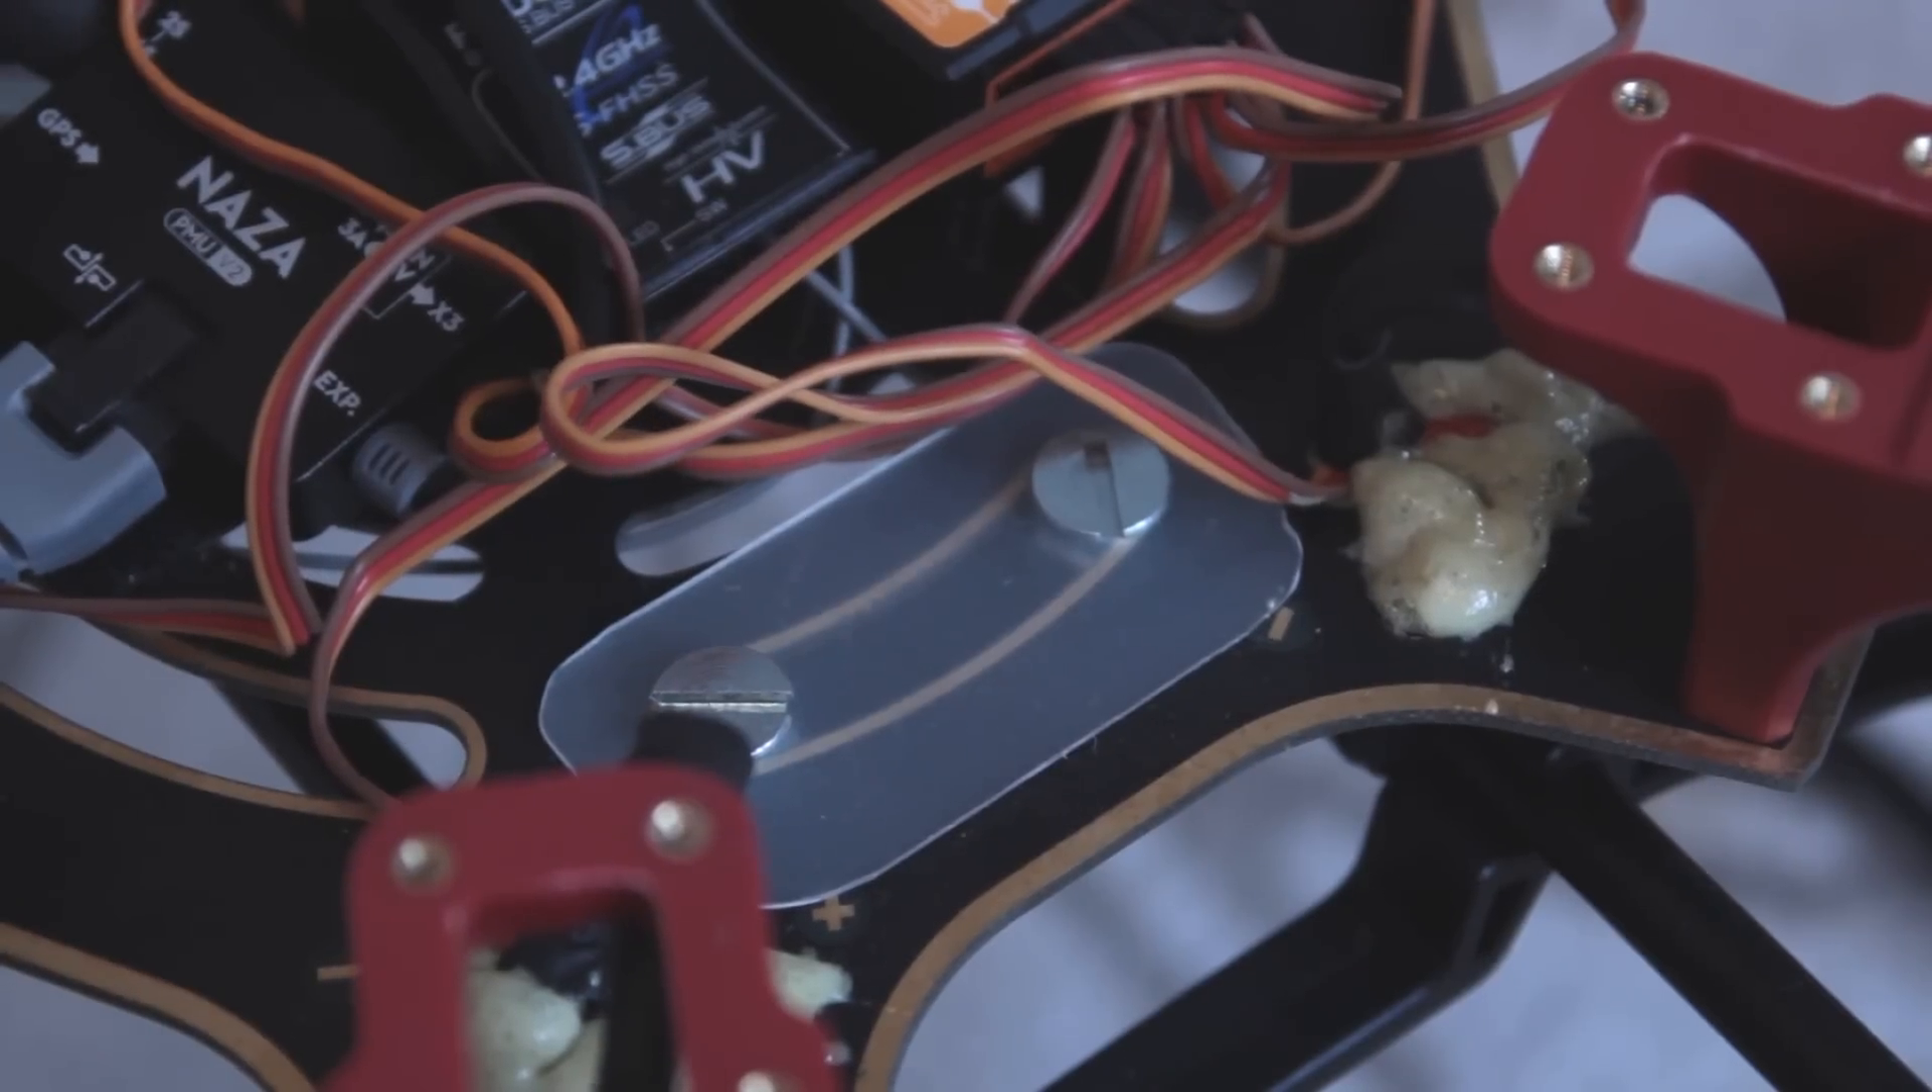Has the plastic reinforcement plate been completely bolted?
Yes.